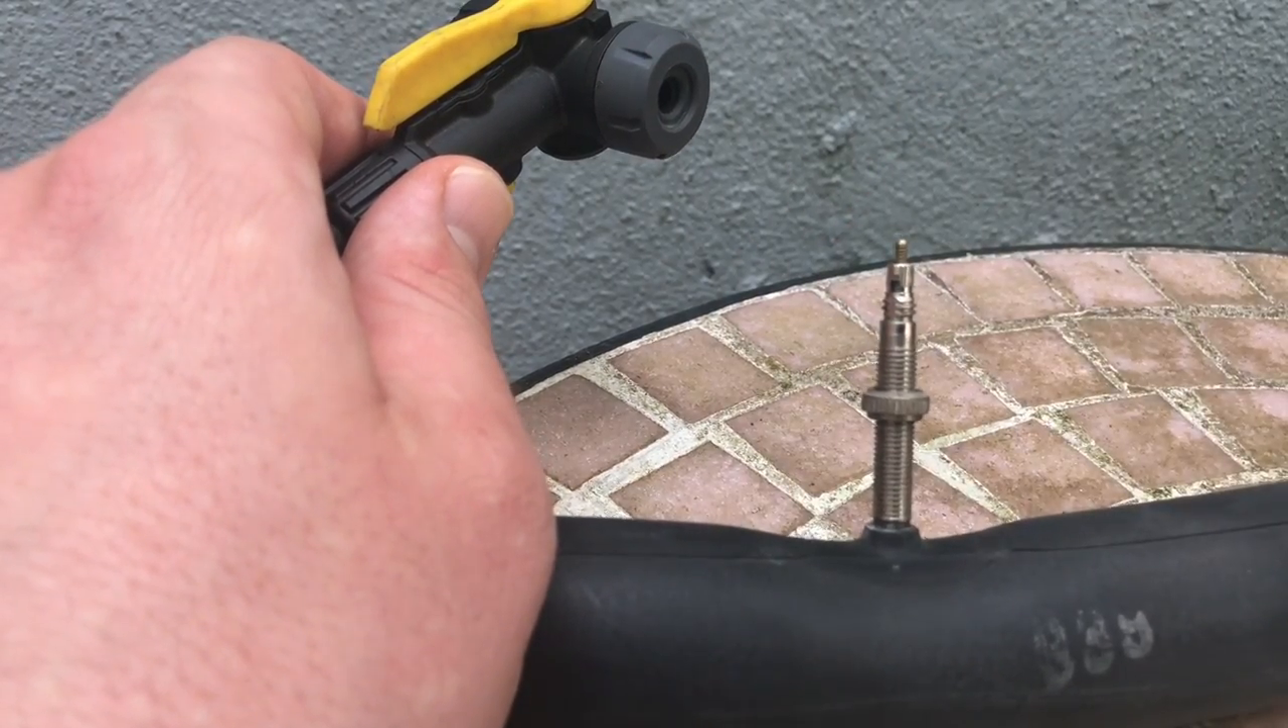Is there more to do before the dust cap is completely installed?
Yes.